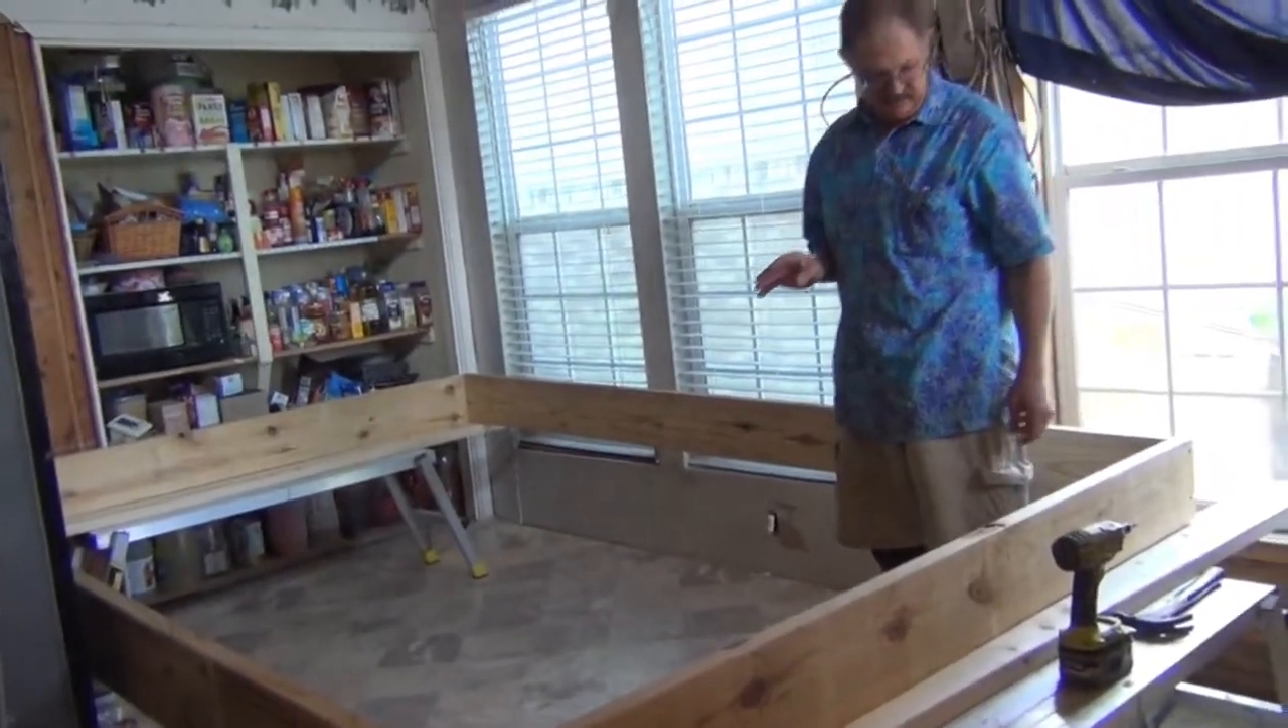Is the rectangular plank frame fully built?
Yes.